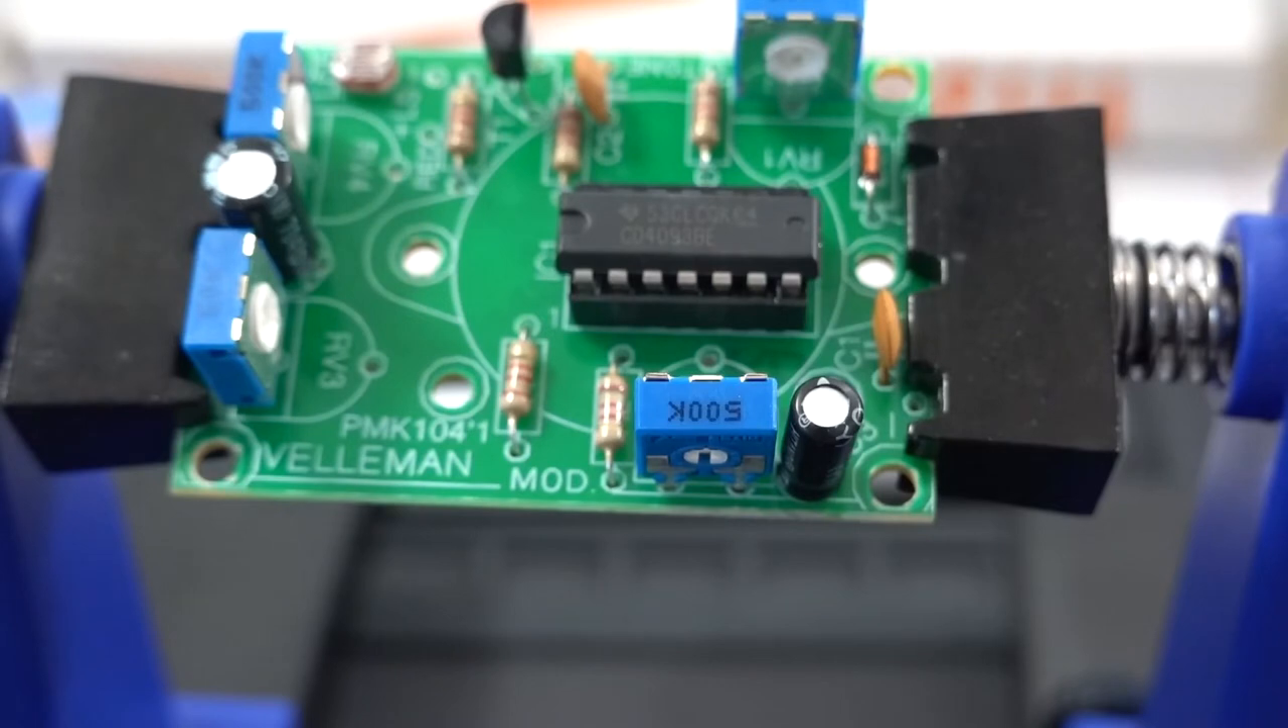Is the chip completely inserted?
Yes.